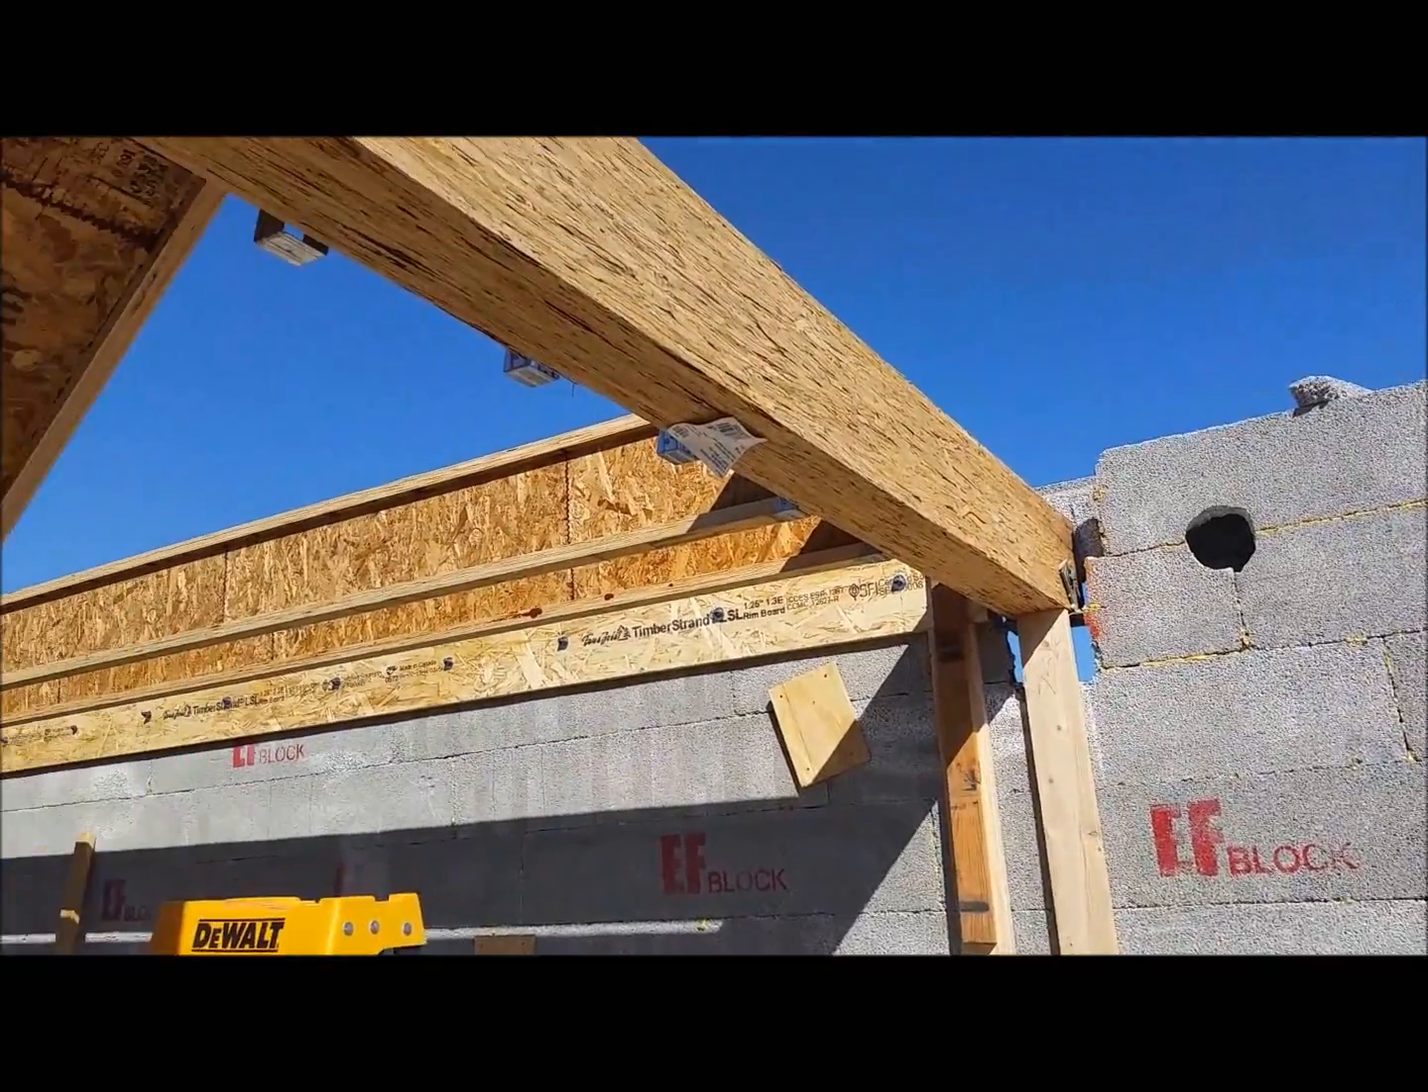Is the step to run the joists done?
No.